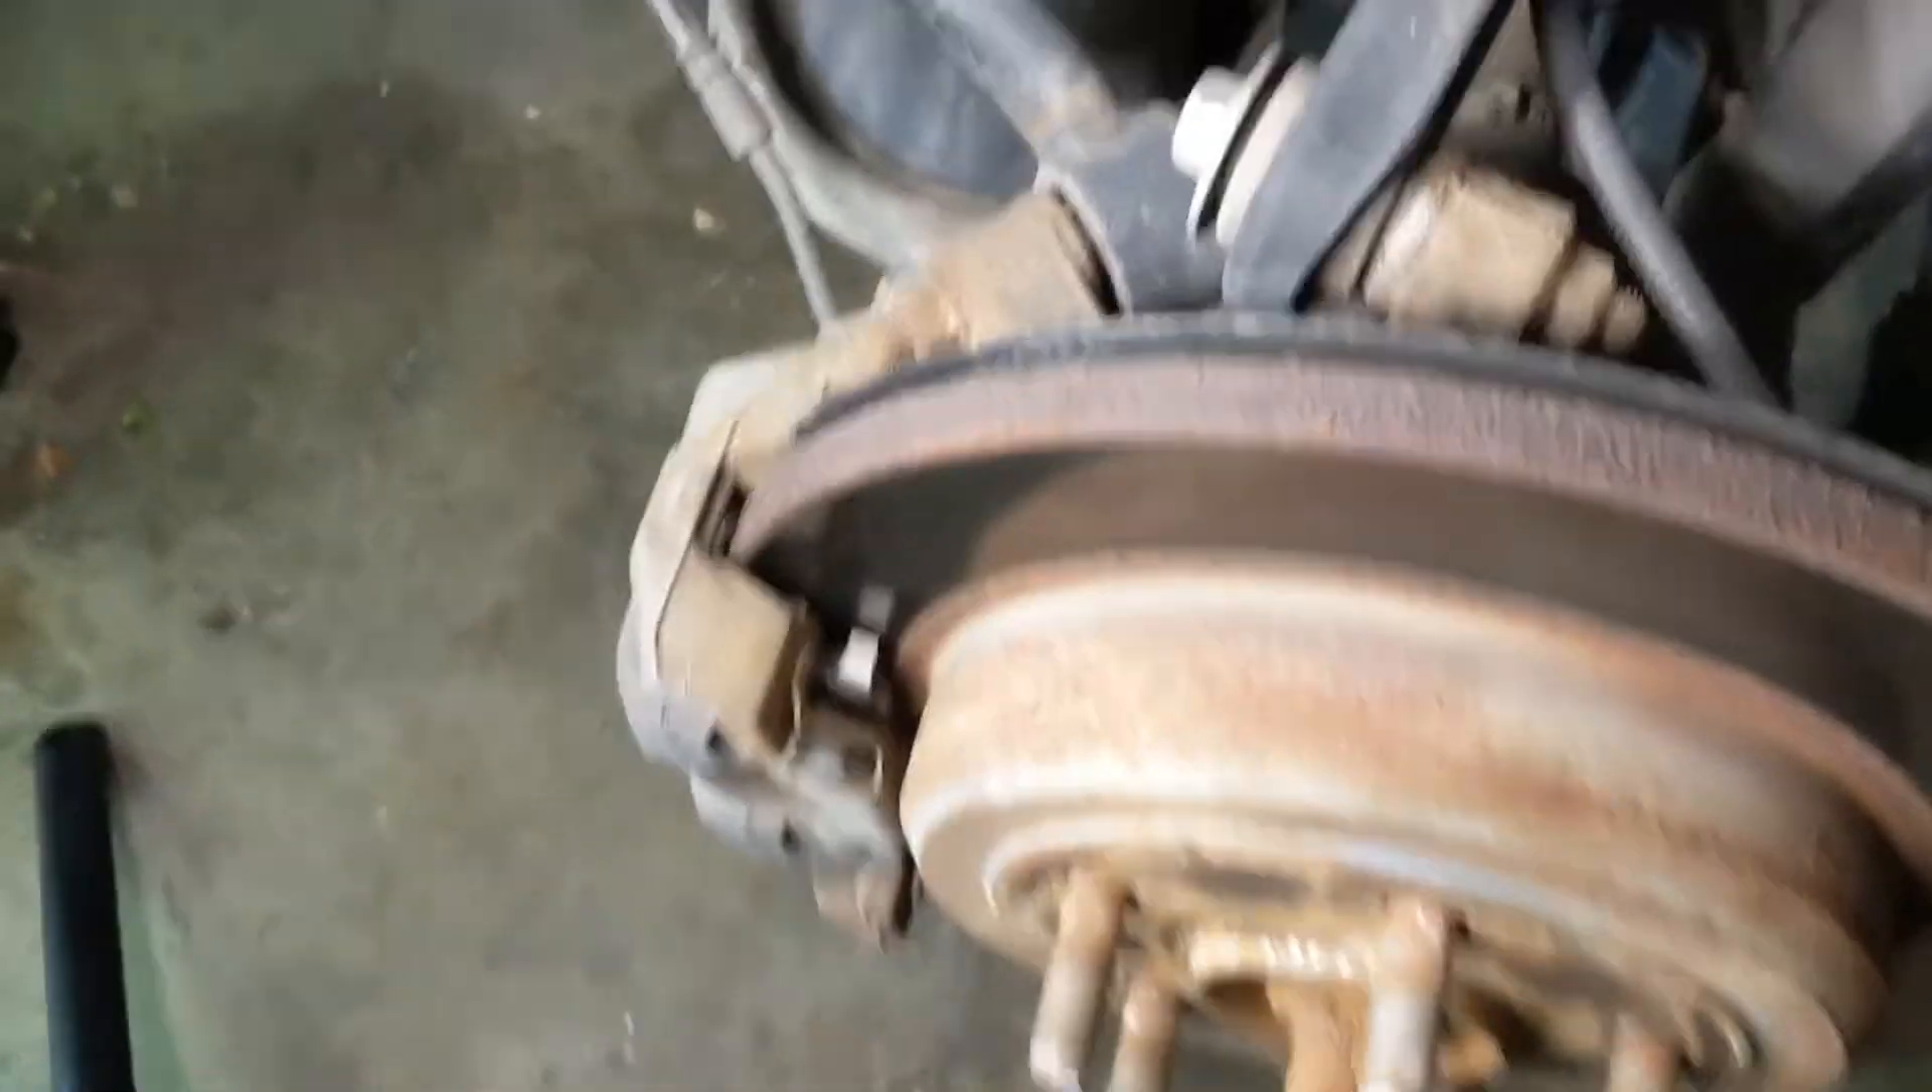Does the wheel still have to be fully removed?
No.